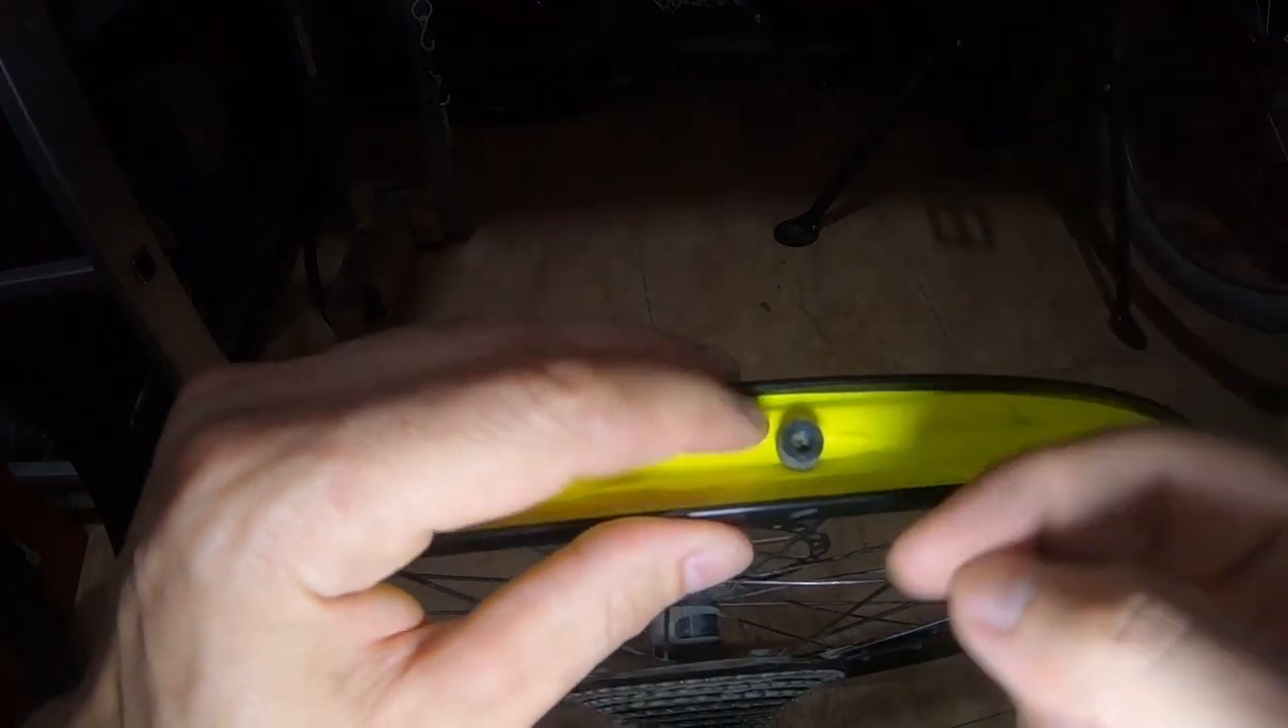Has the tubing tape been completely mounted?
Yes.